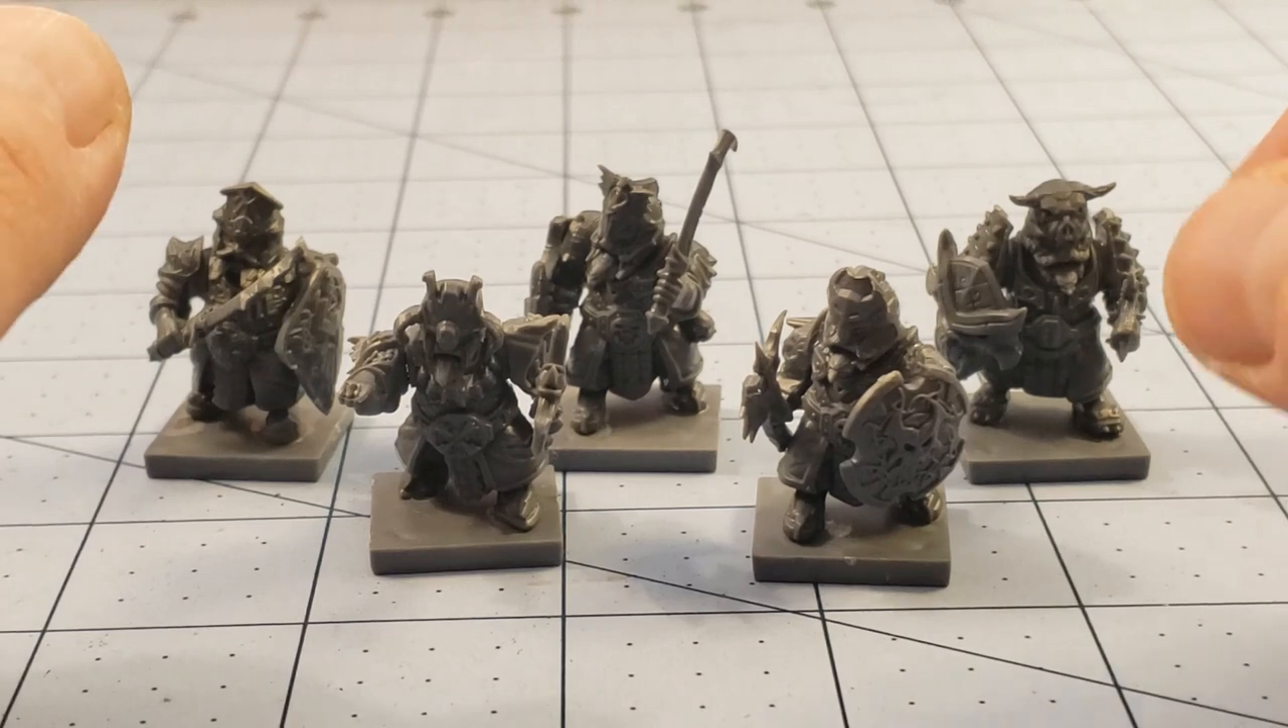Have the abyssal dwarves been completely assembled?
Yes.